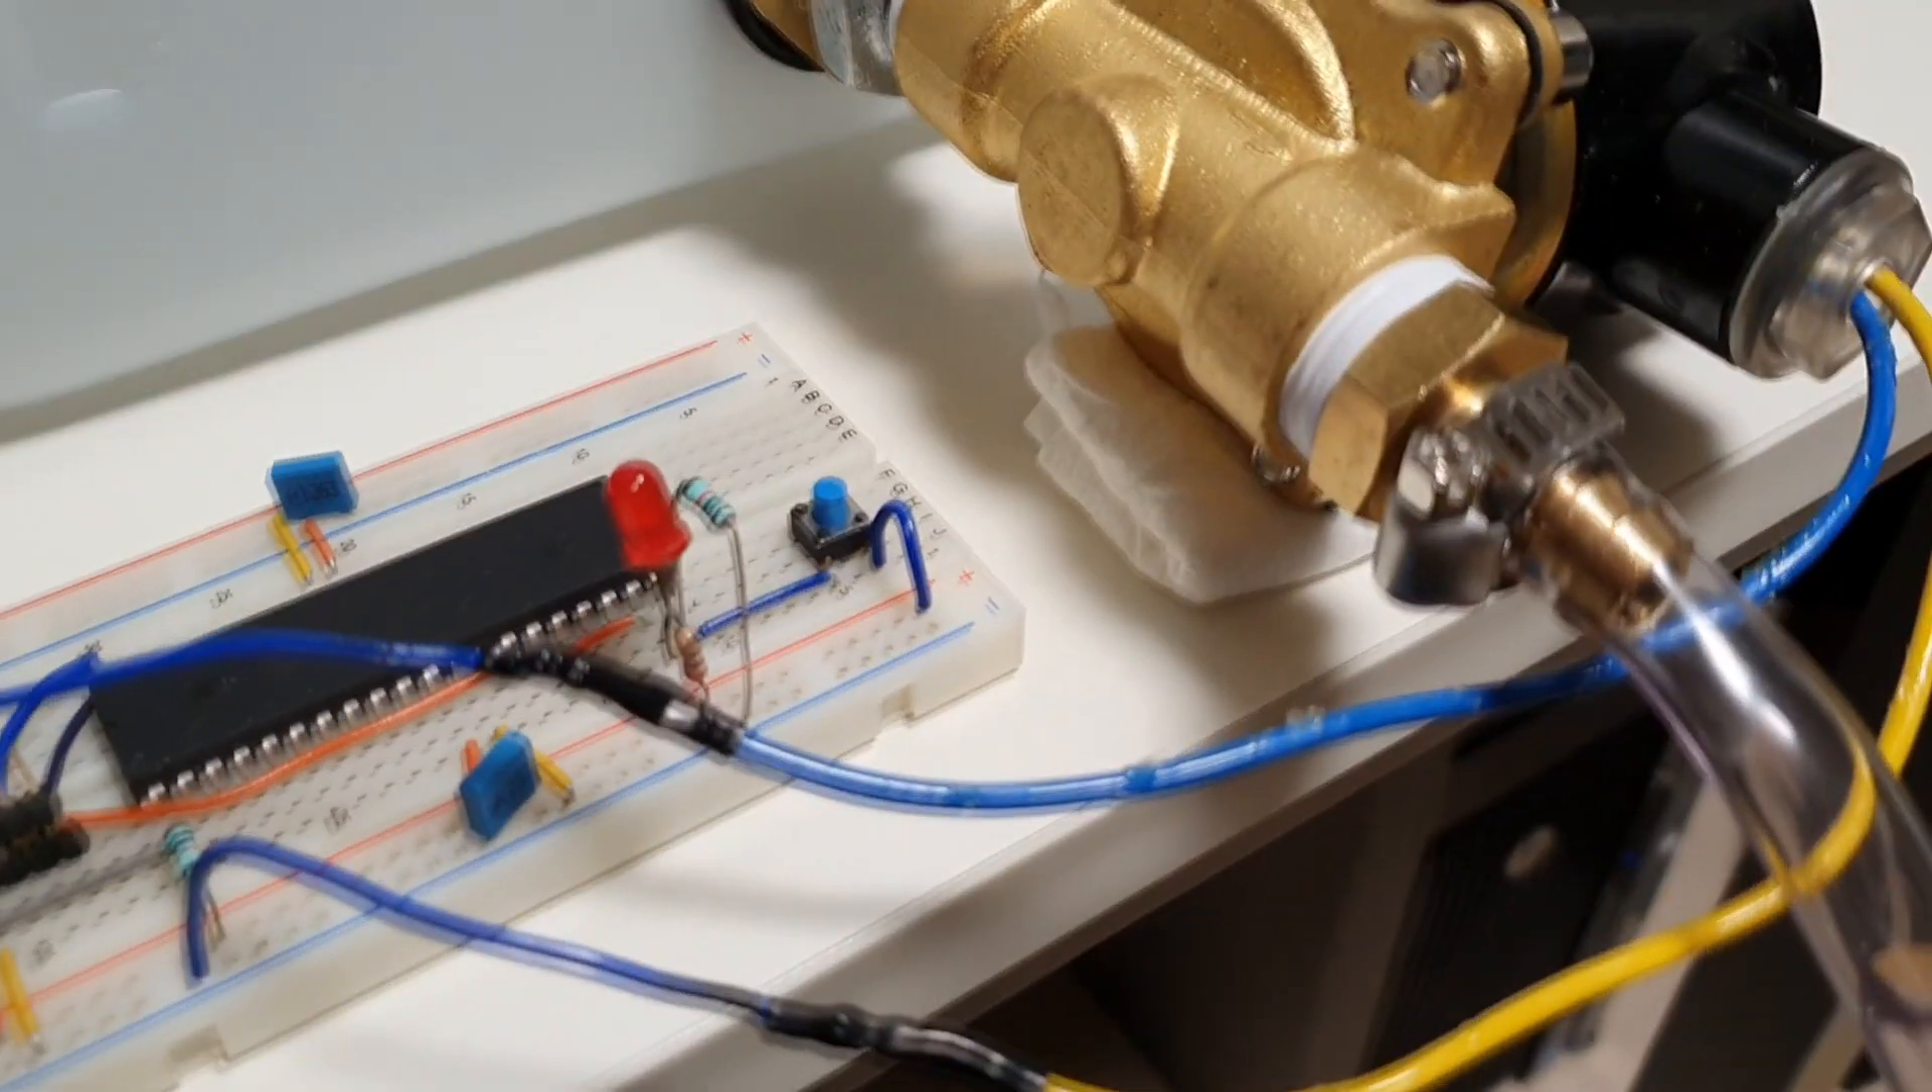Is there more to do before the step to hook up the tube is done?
No.